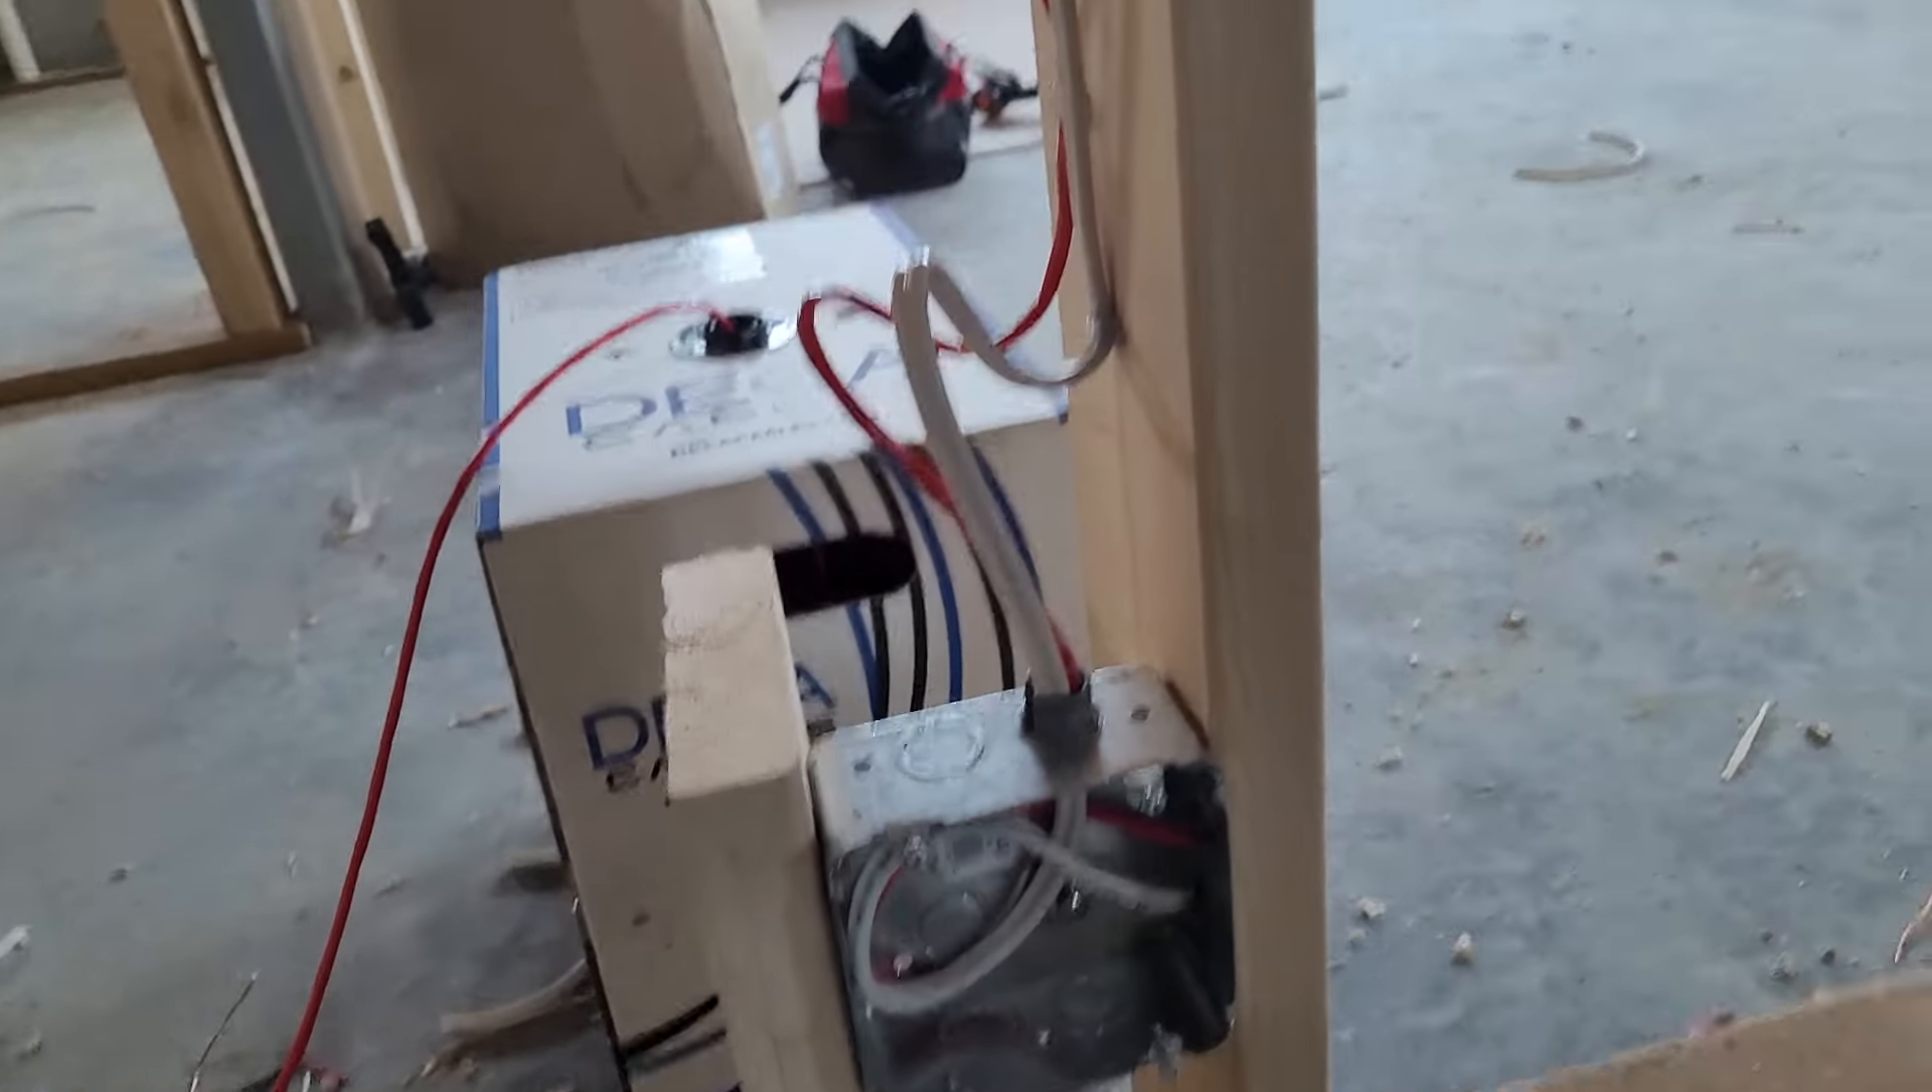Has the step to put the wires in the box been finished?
Yes.